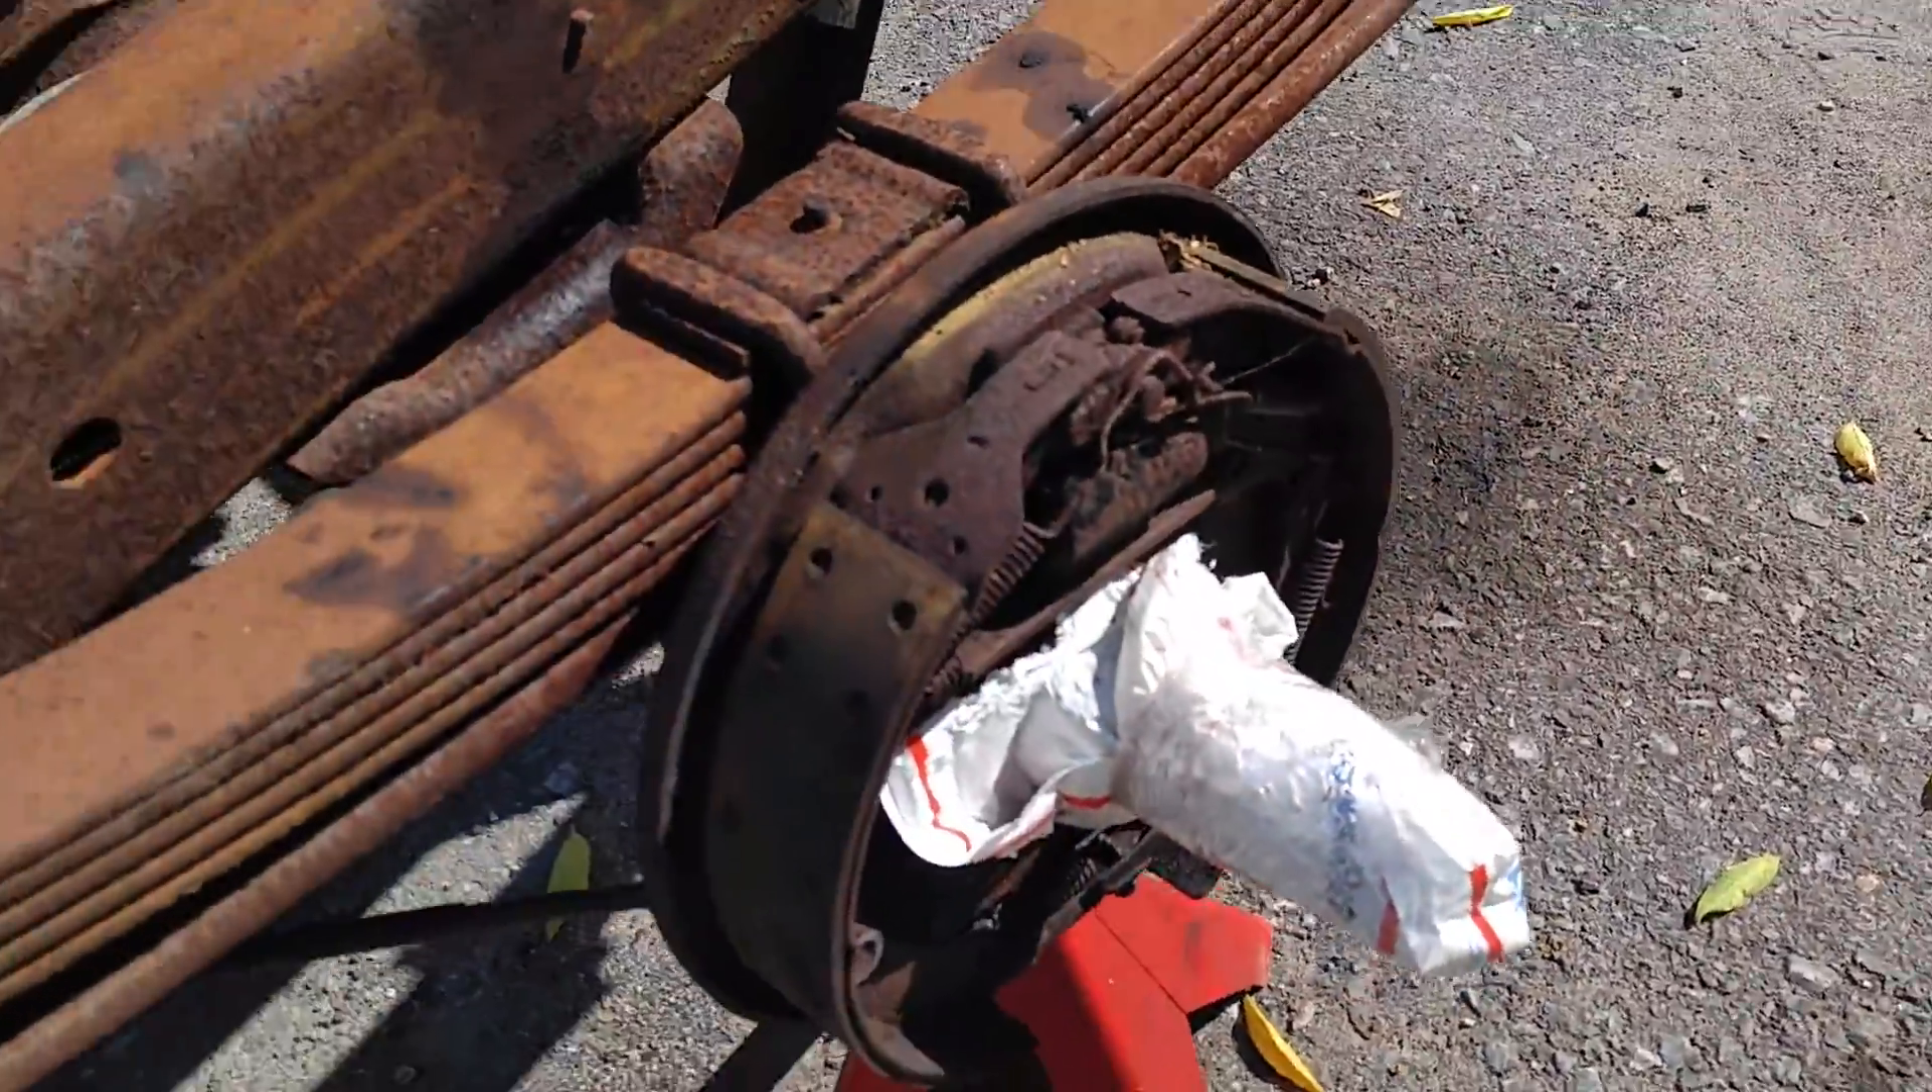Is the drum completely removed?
Yes.